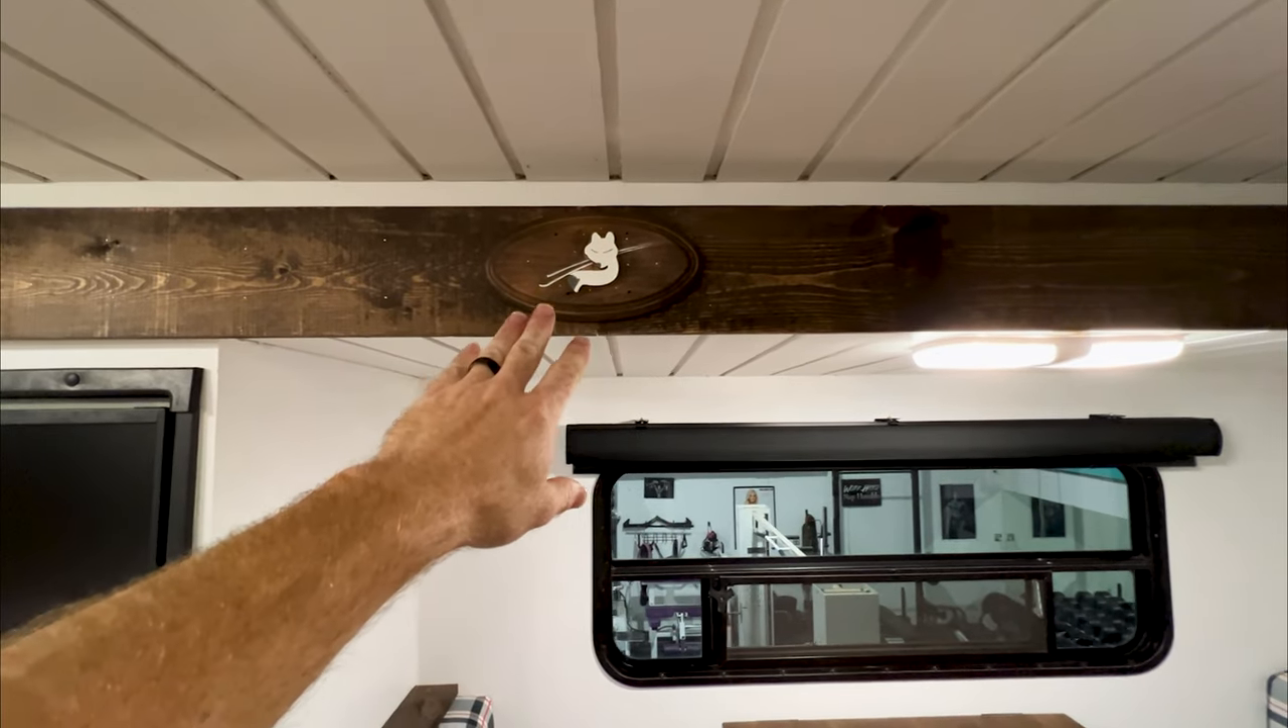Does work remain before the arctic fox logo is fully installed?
No.